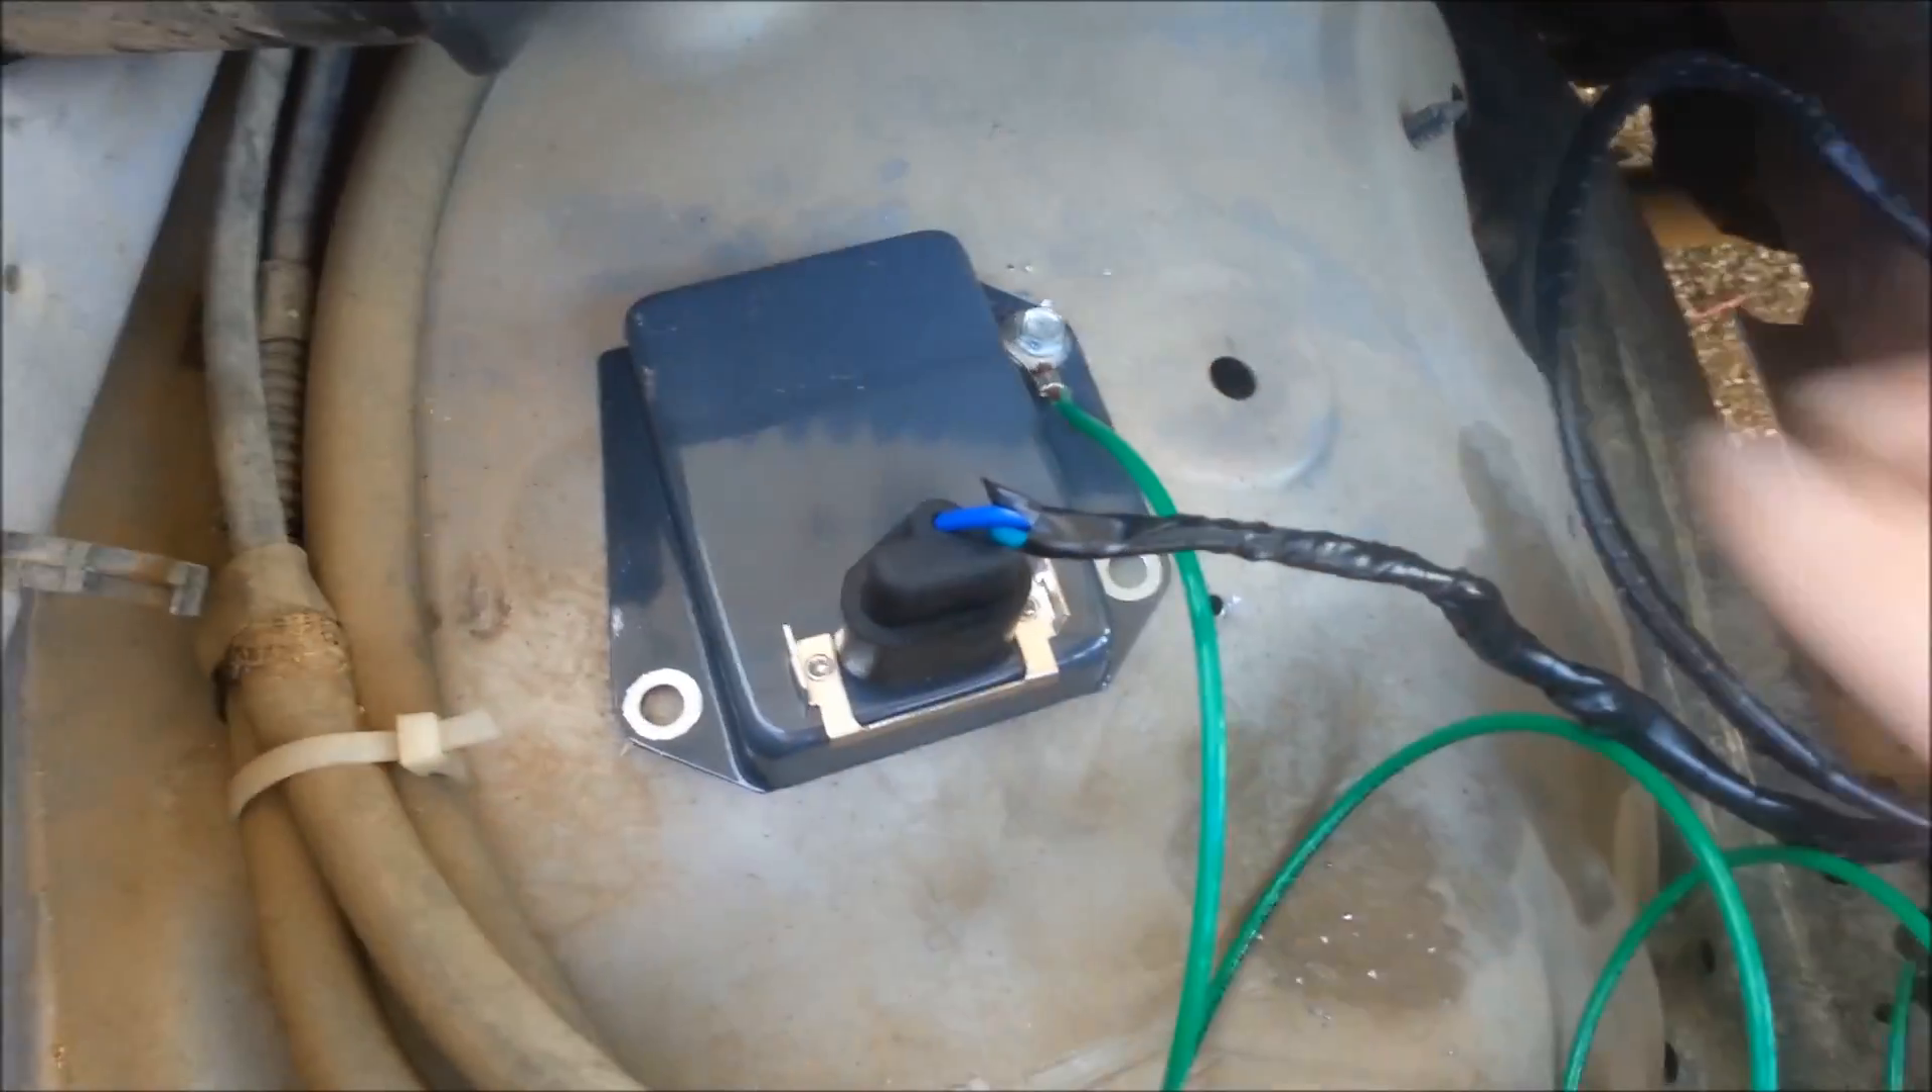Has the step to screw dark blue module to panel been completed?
No.